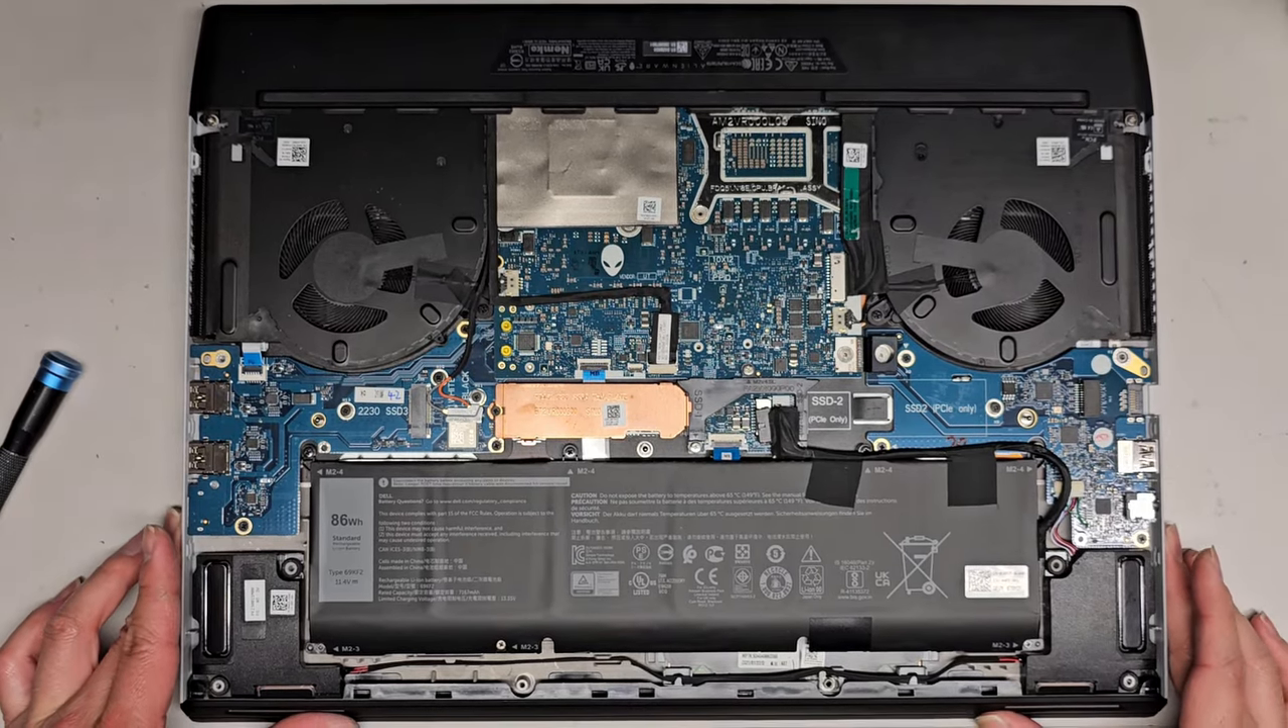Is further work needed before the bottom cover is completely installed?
Yes.